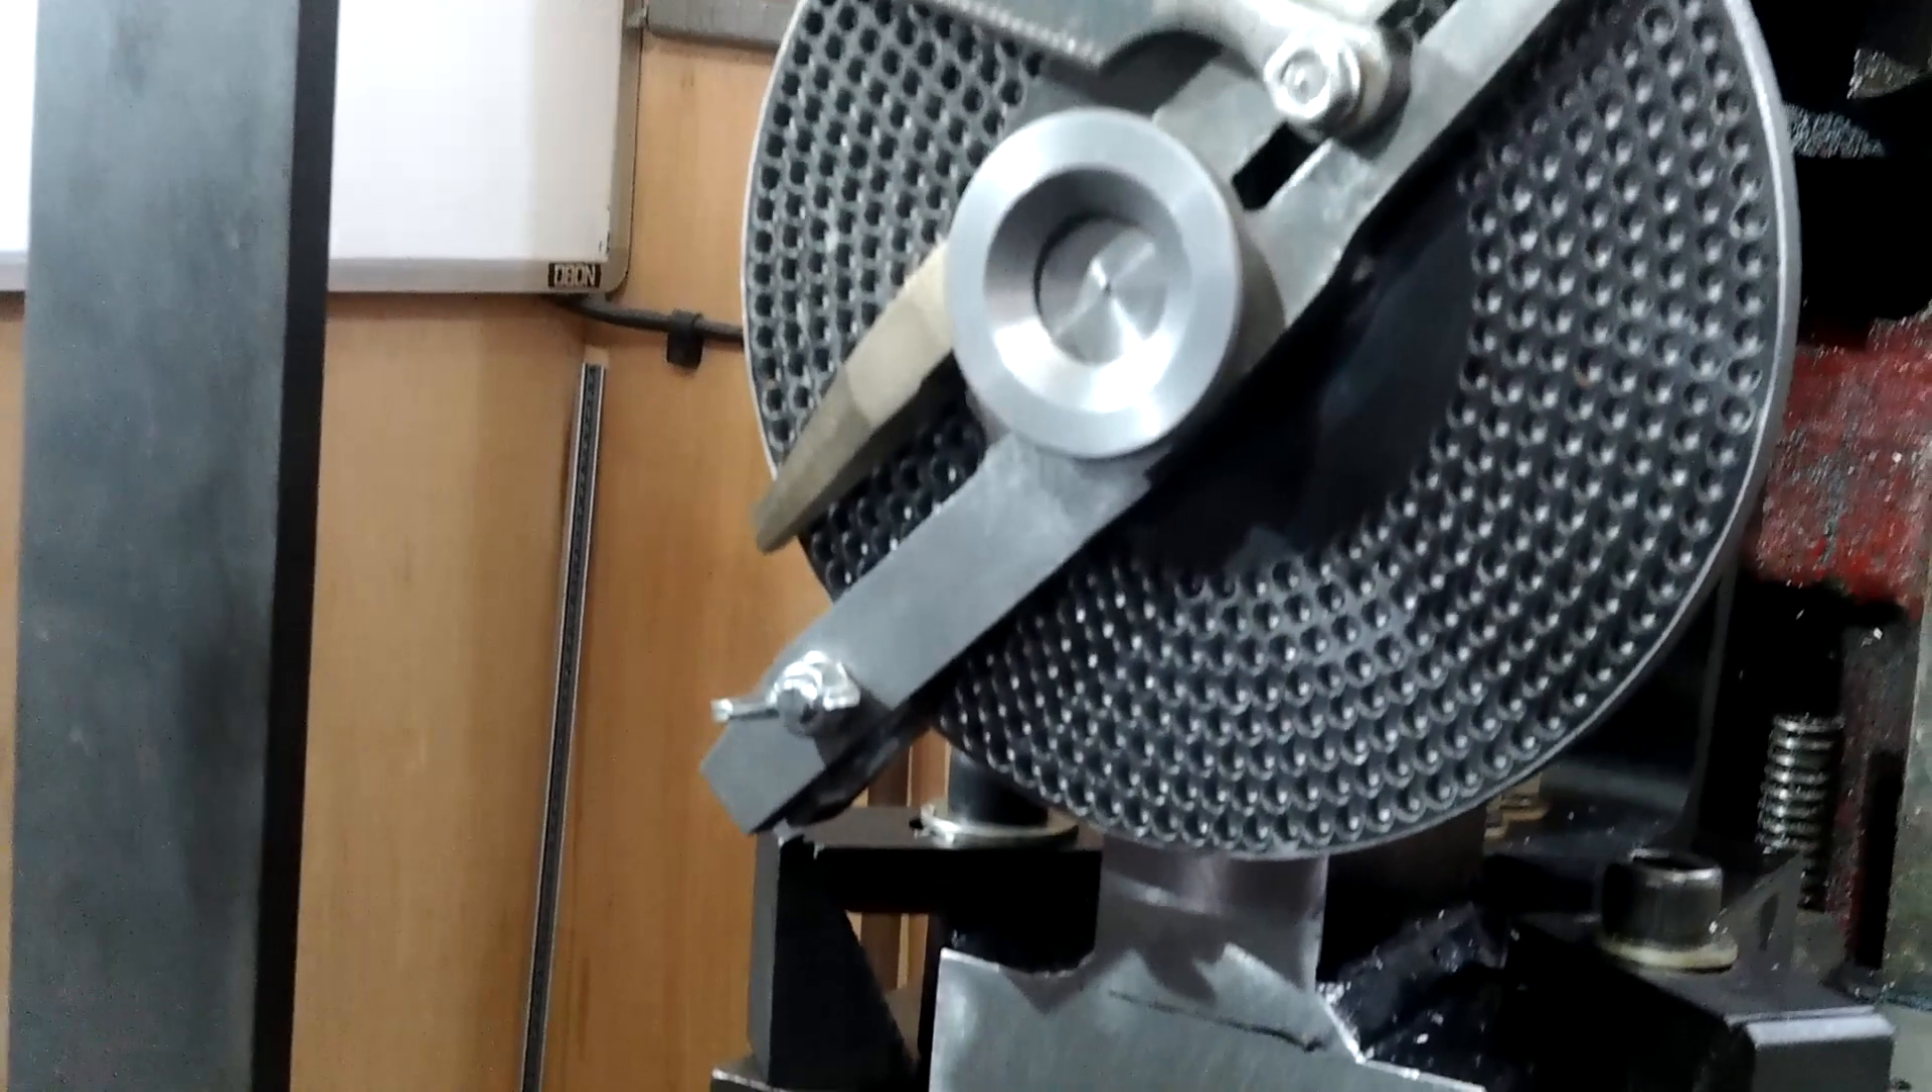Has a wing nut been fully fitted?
Yes.